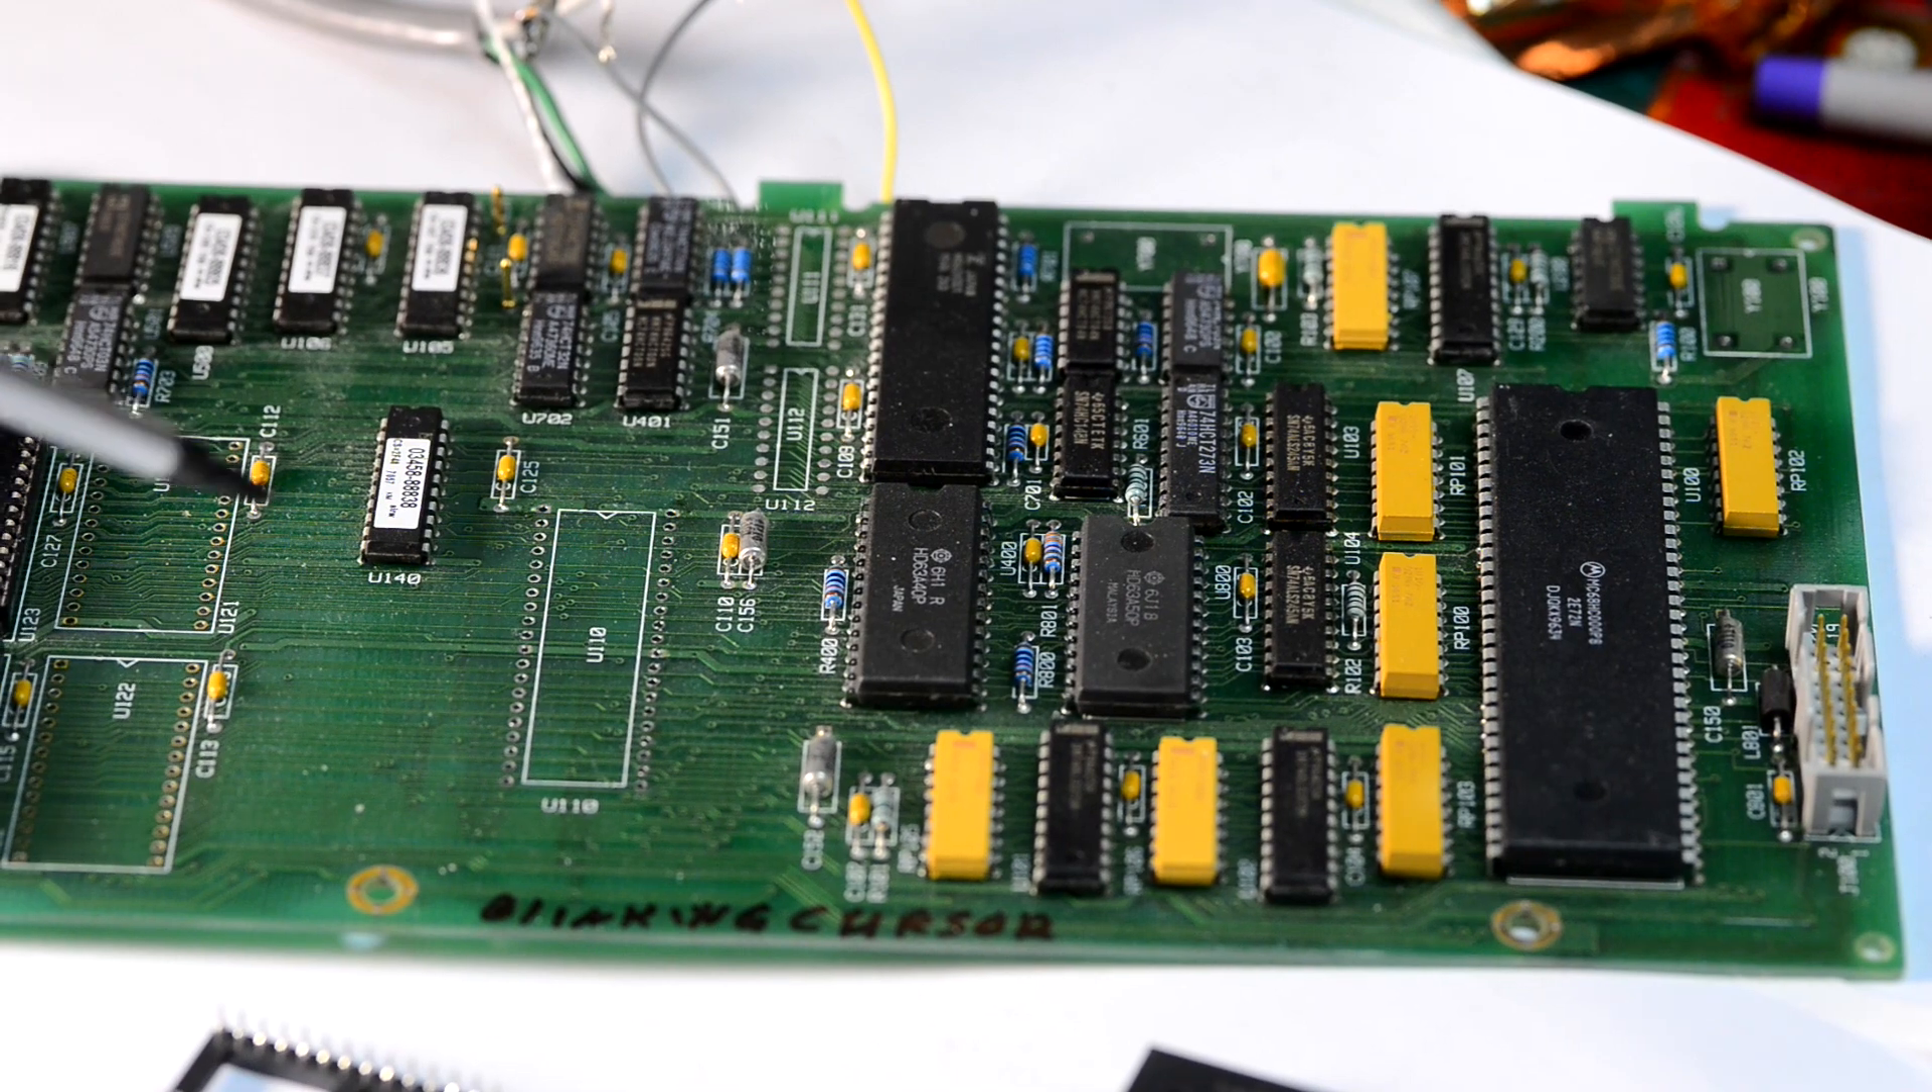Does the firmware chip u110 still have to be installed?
Yes.